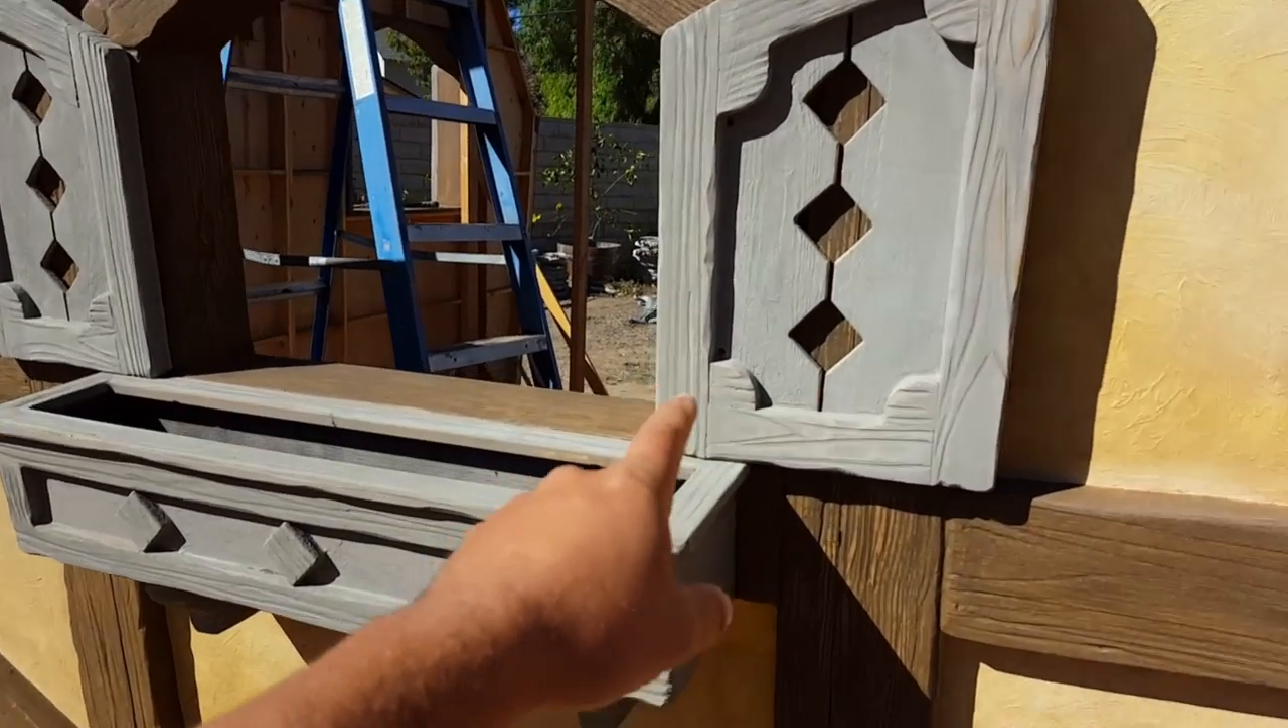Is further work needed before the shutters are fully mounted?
No.